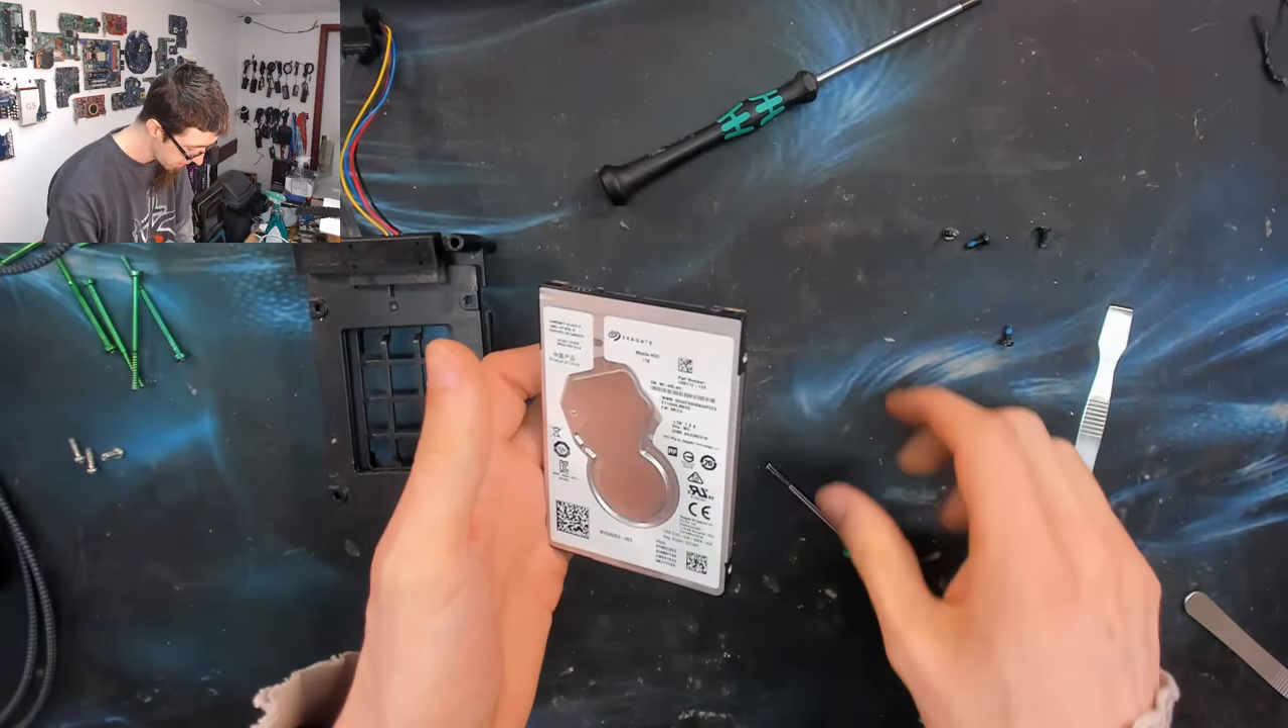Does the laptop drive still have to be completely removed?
No.